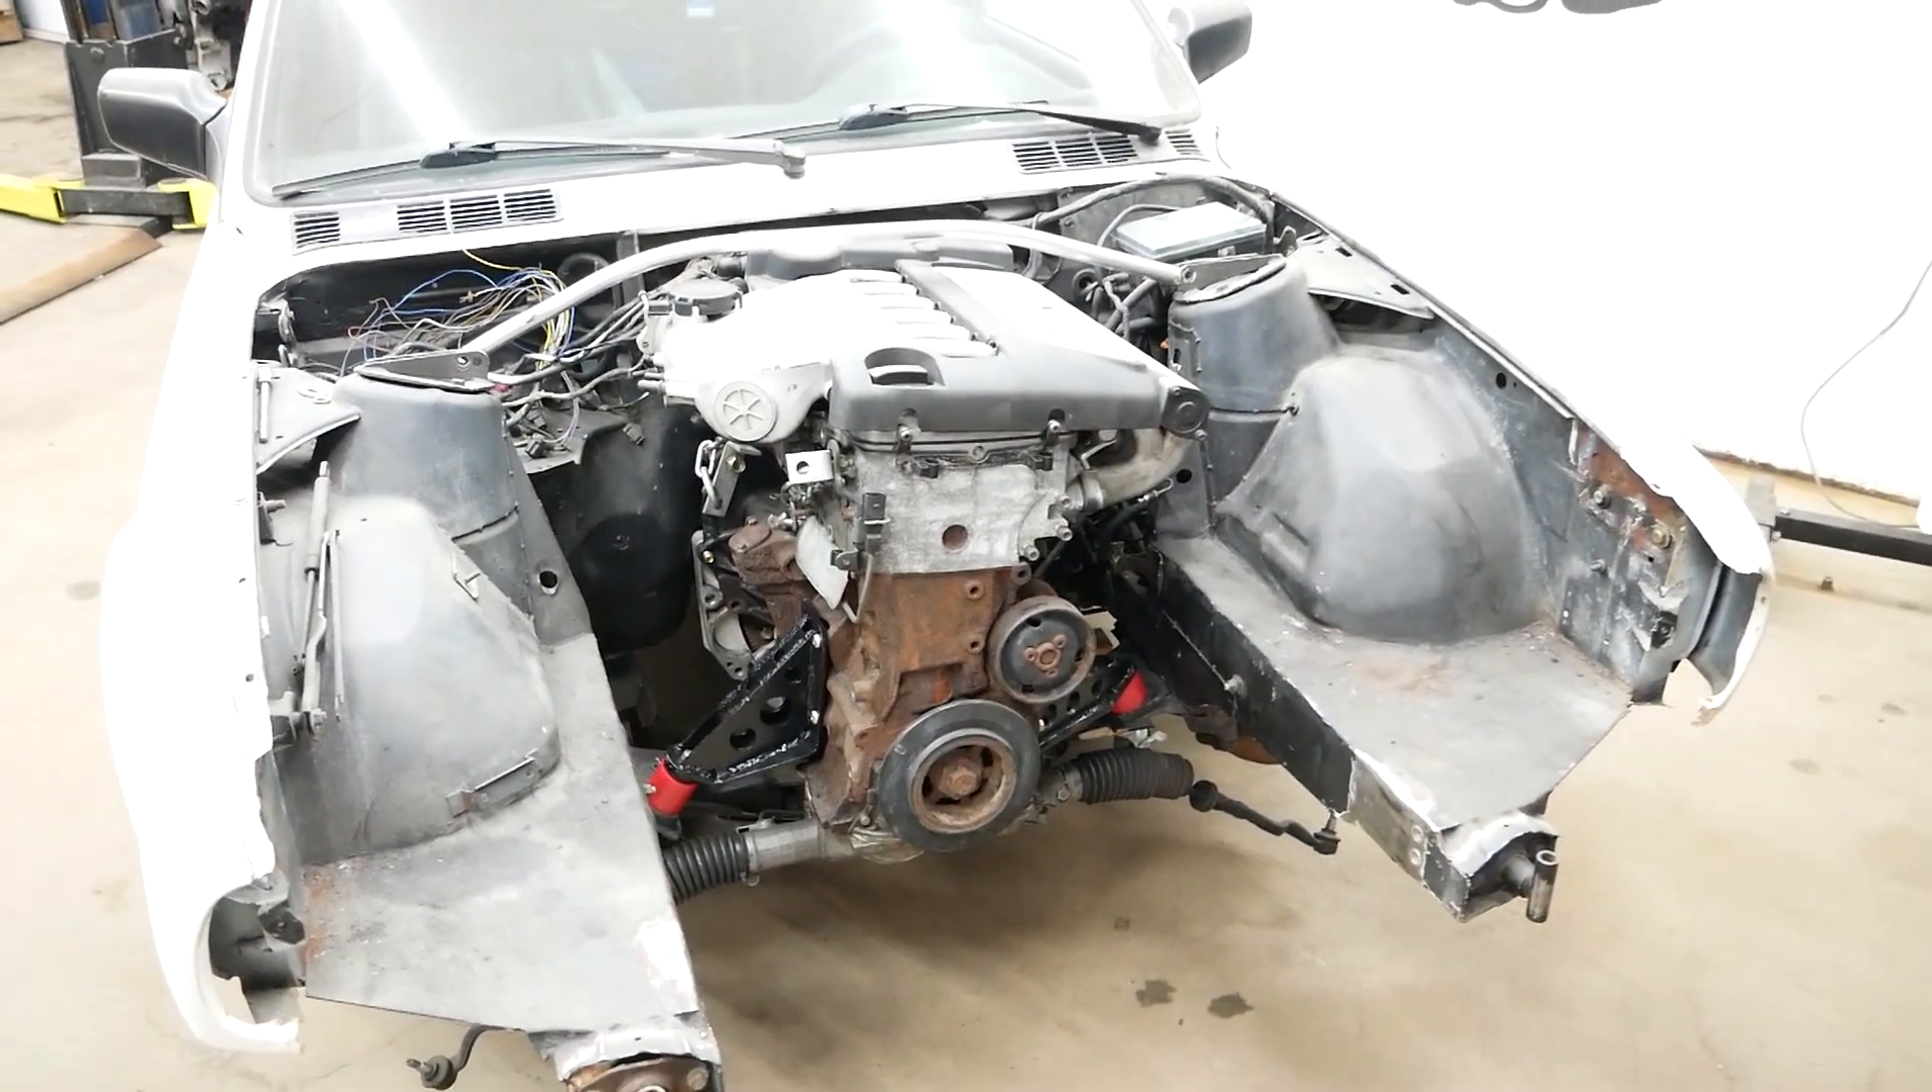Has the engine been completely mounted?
Yes.